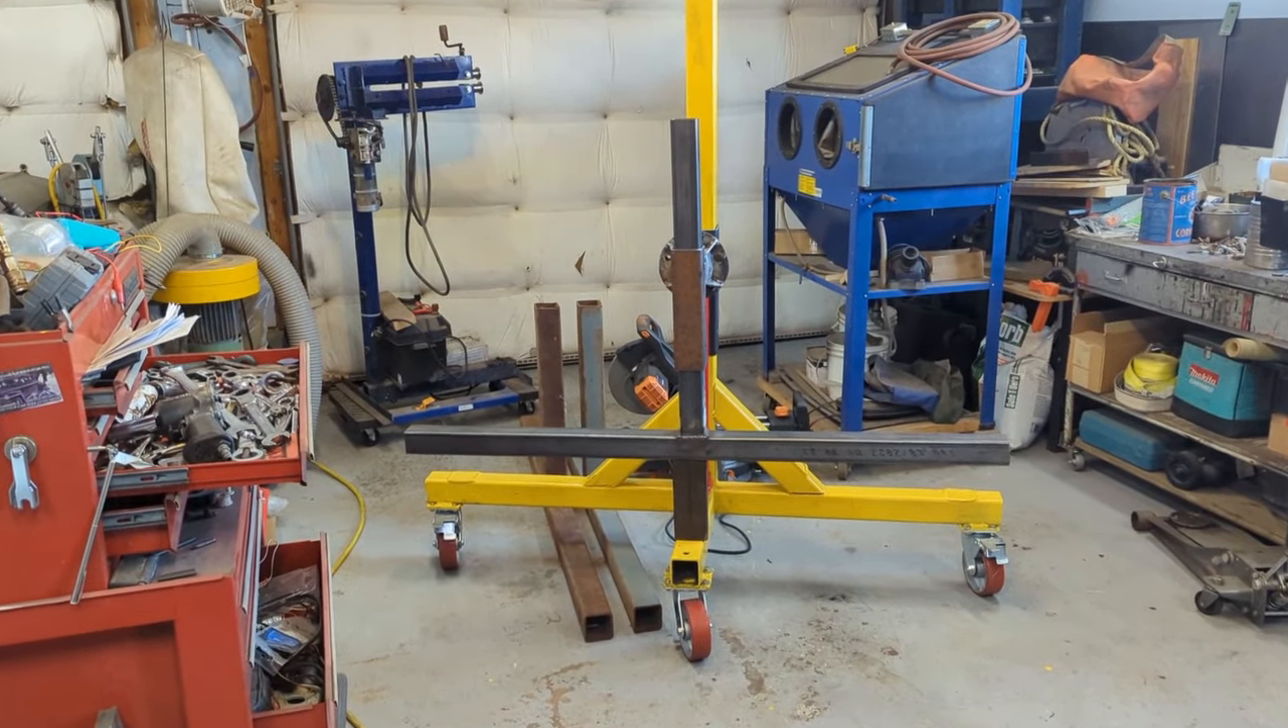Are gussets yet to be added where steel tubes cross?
Yes.